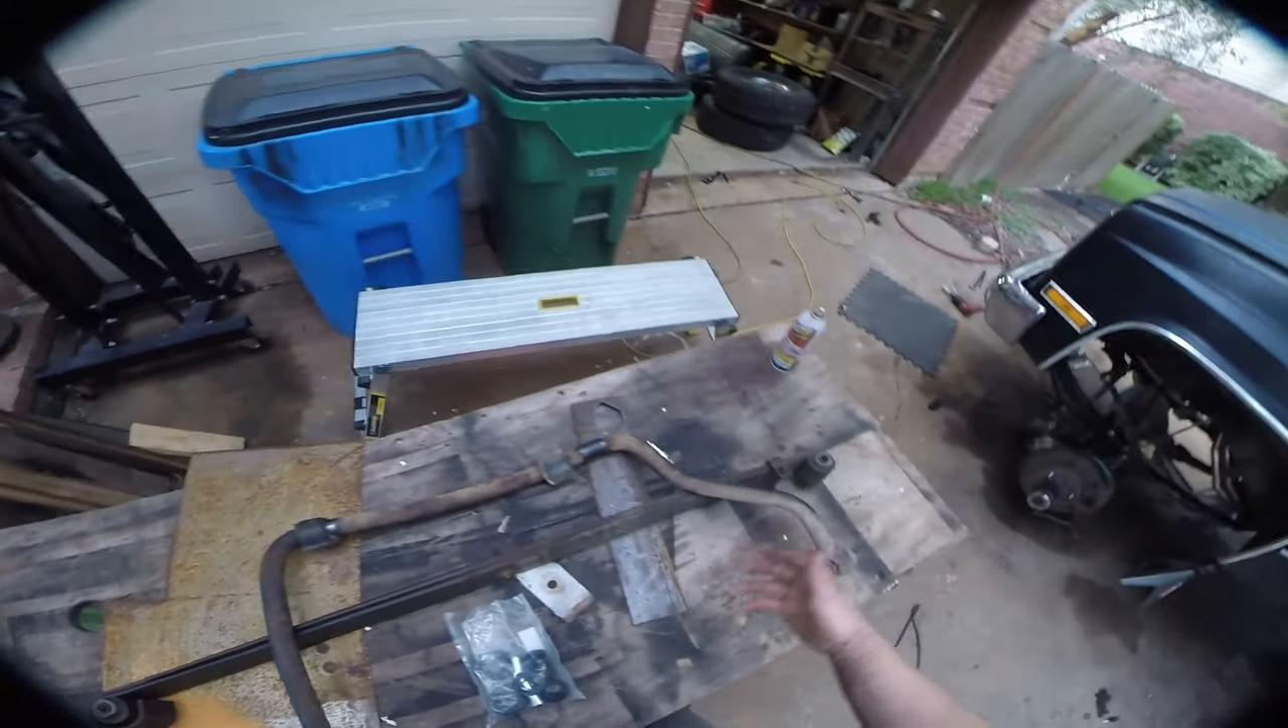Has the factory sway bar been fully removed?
Yes.